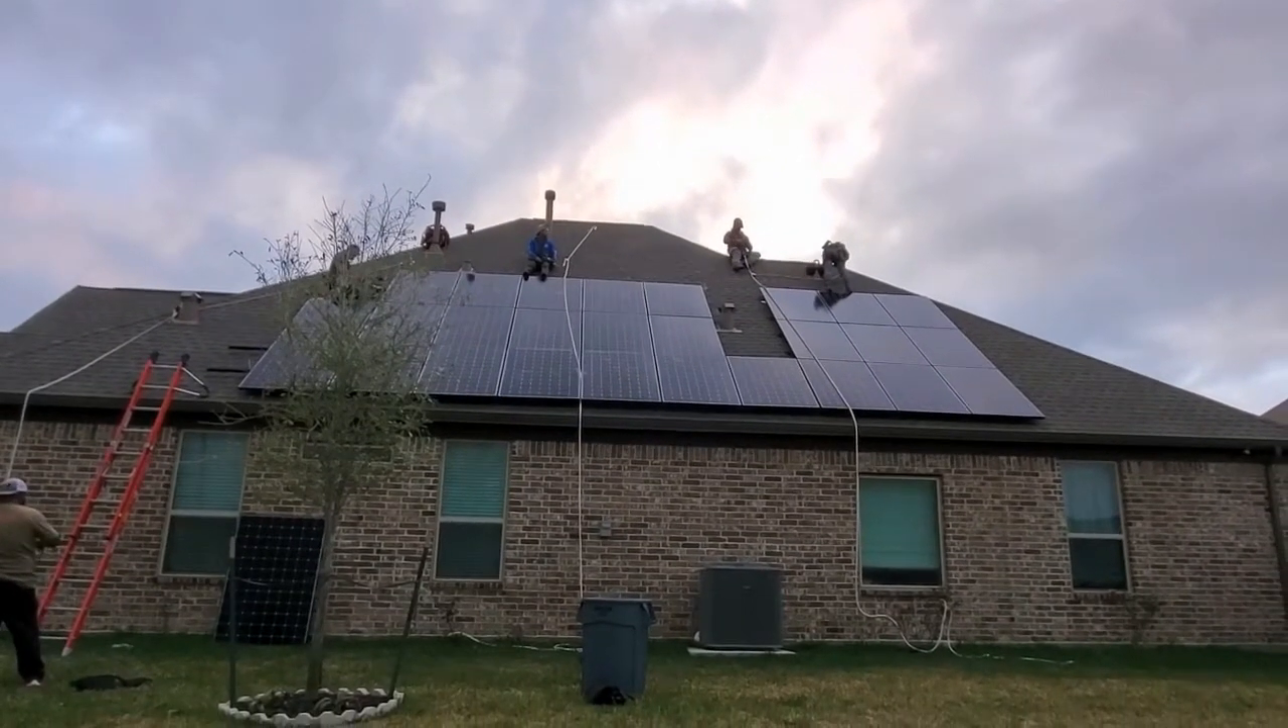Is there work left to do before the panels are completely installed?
Yes.